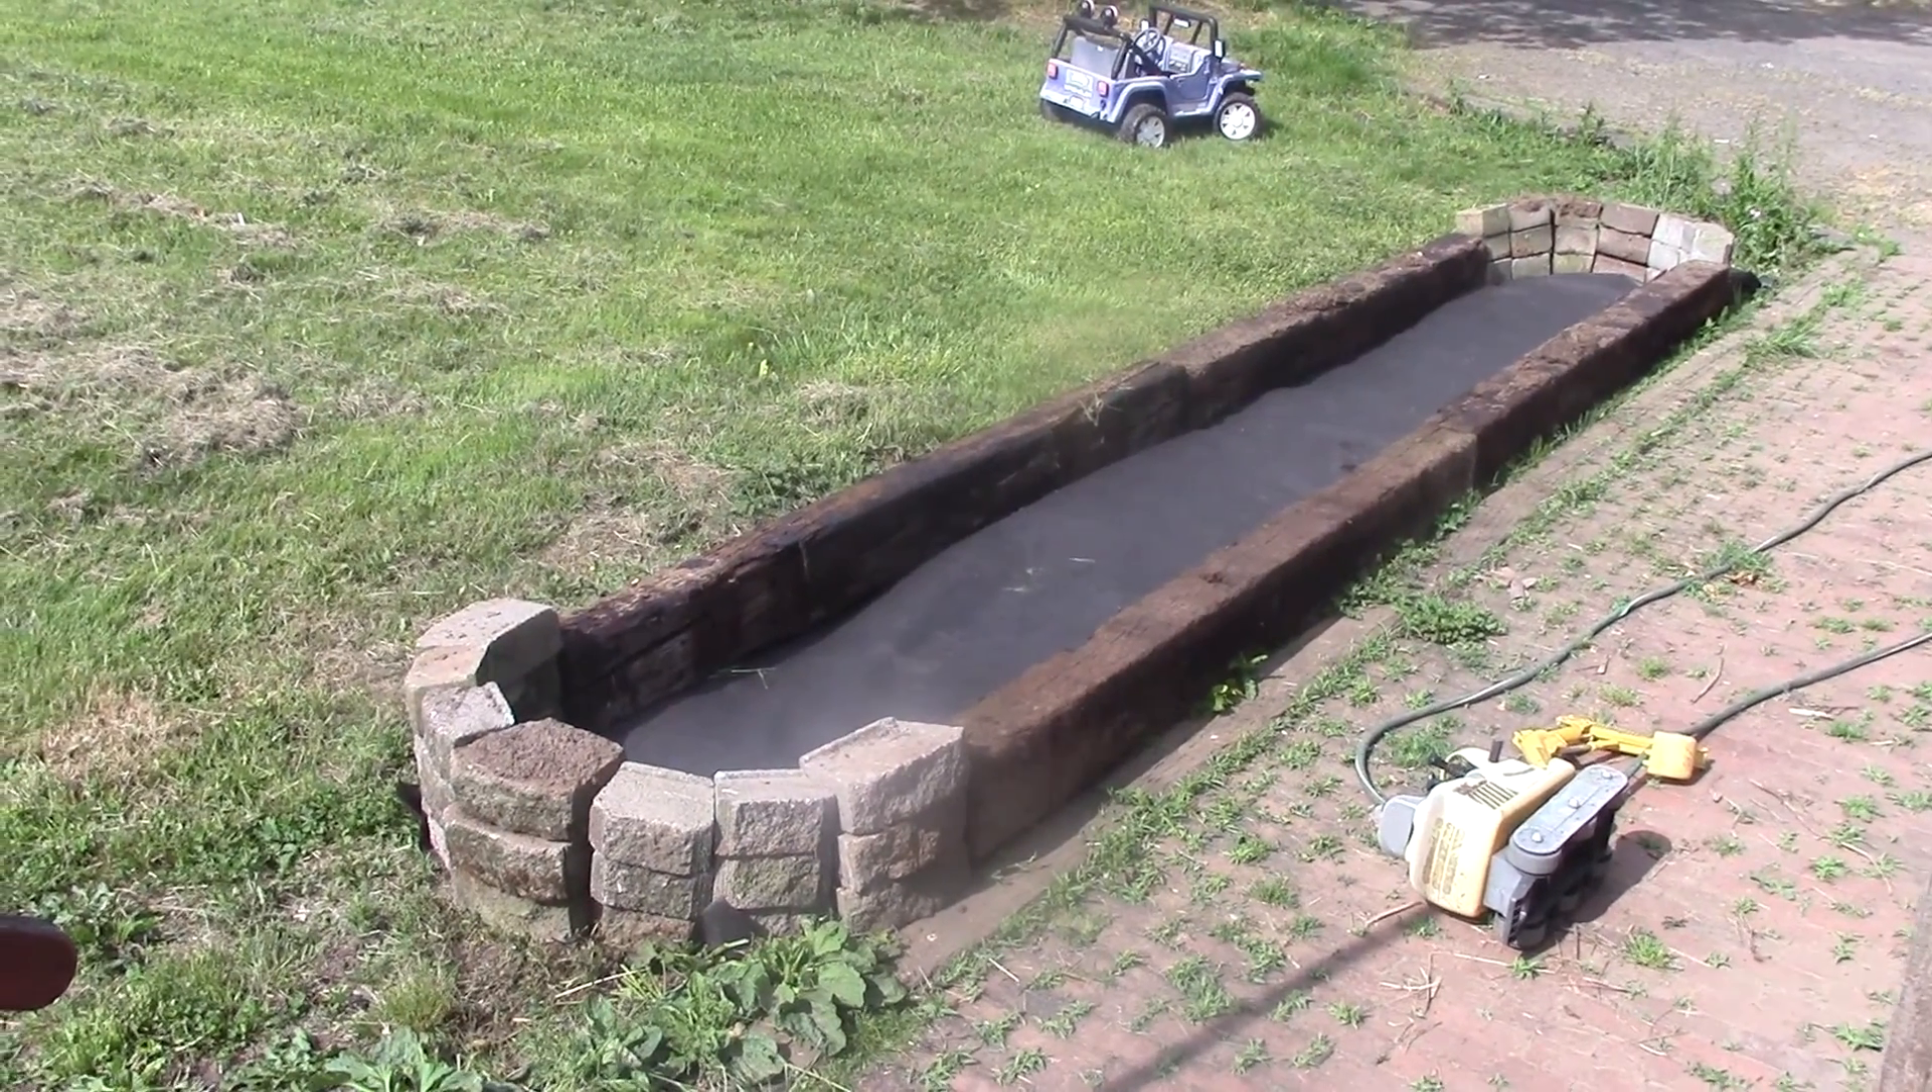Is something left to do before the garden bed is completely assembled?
No.